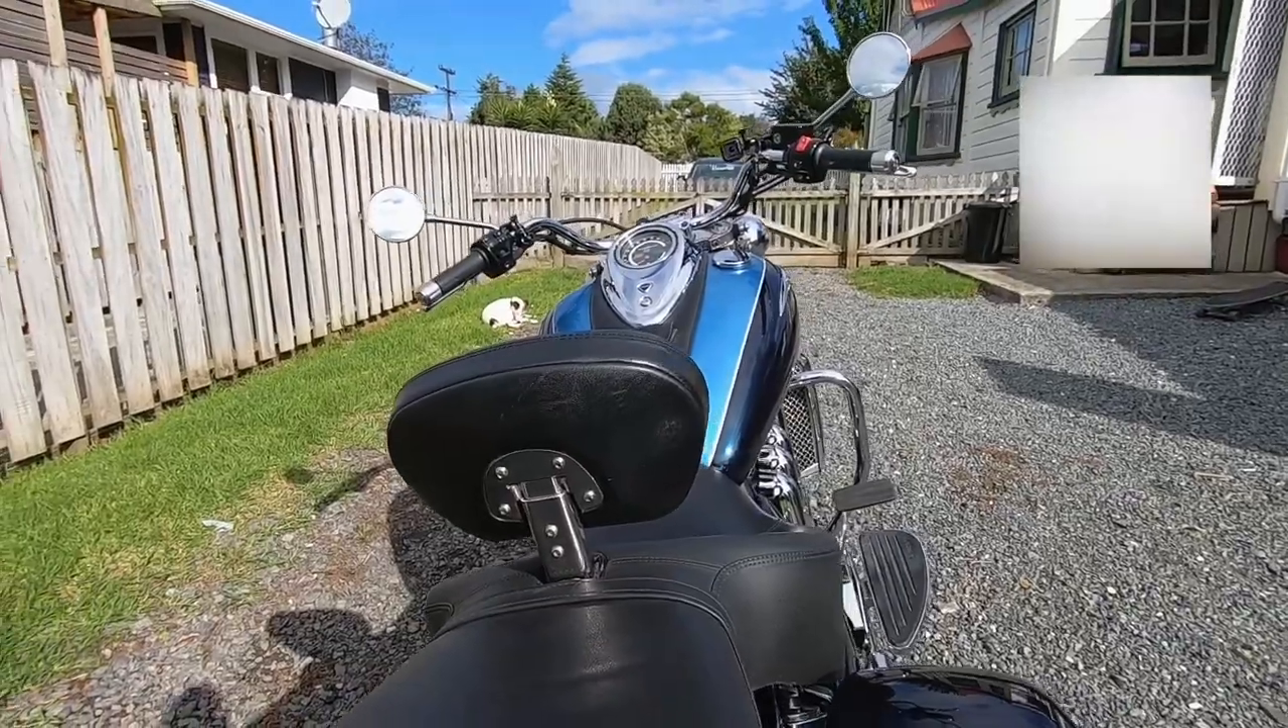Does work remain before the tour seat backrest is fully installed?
No.